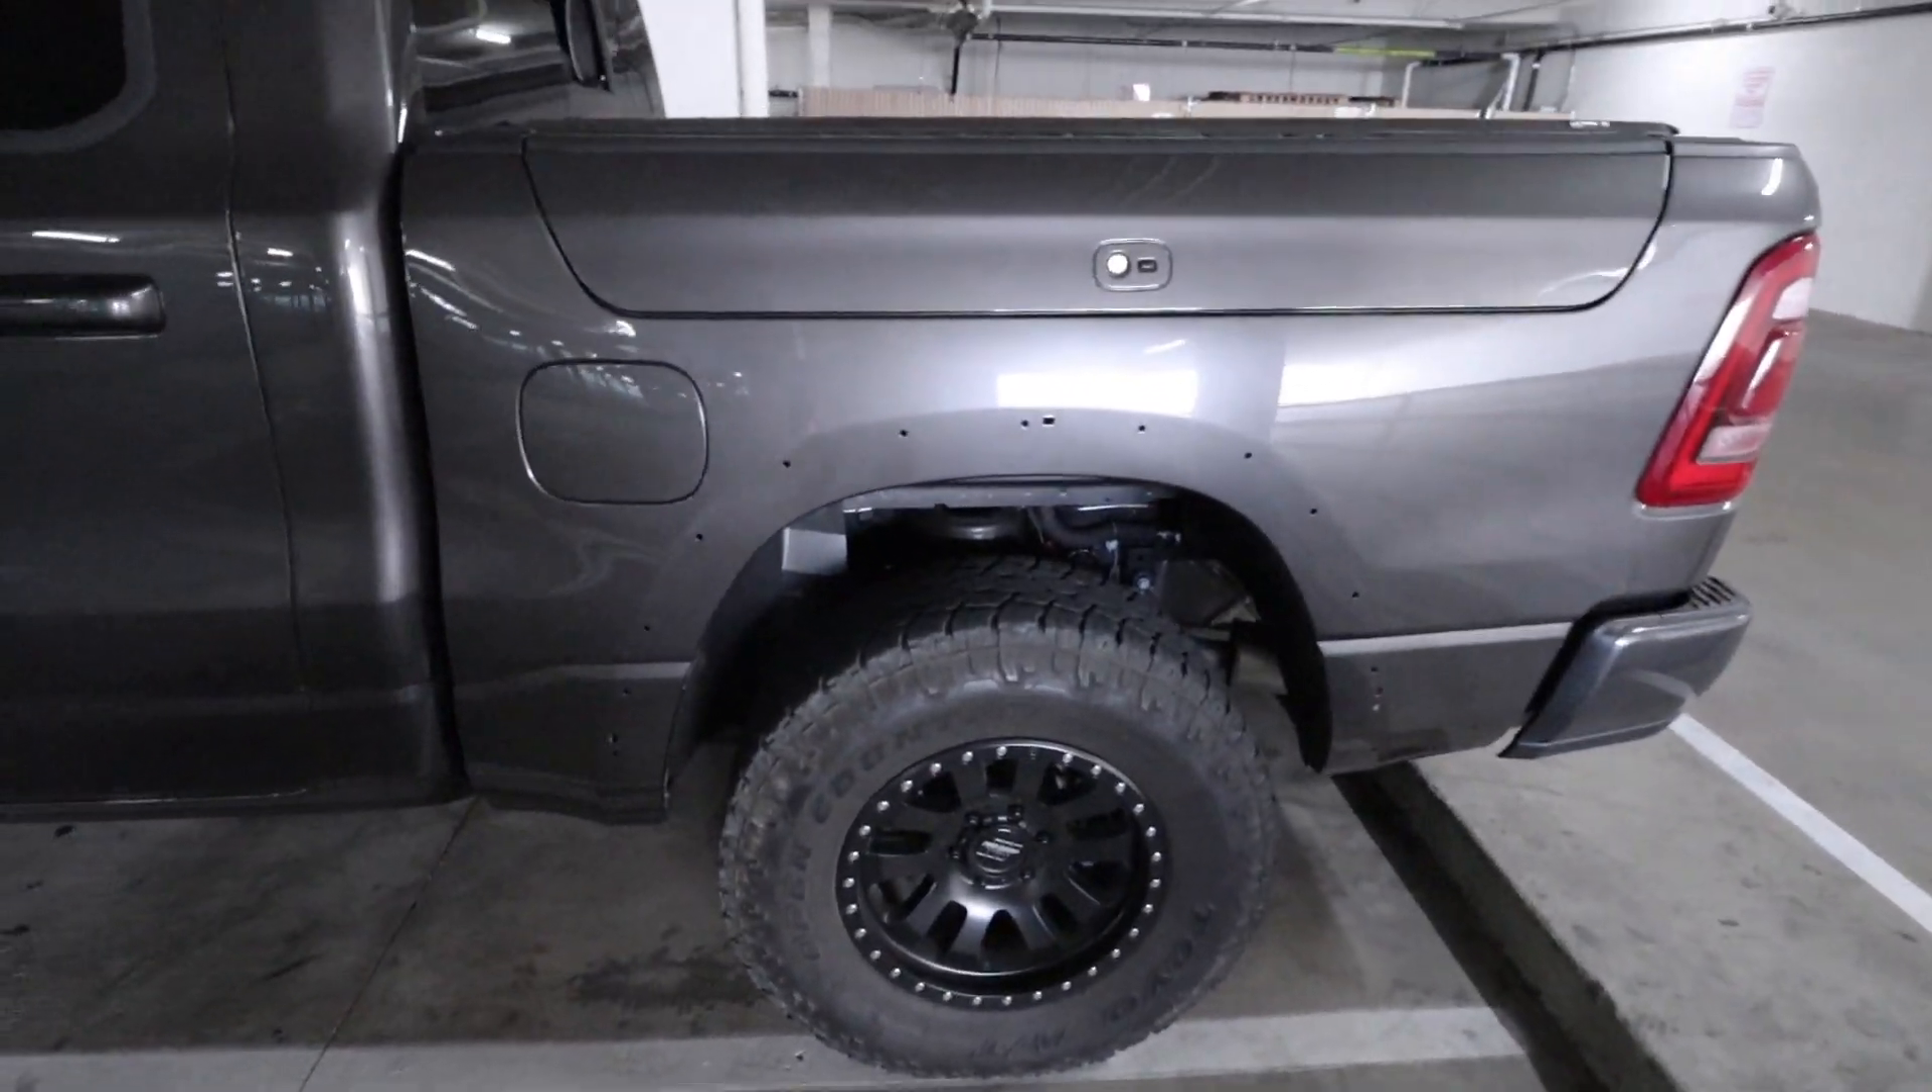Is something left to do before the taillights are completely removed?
Yes.